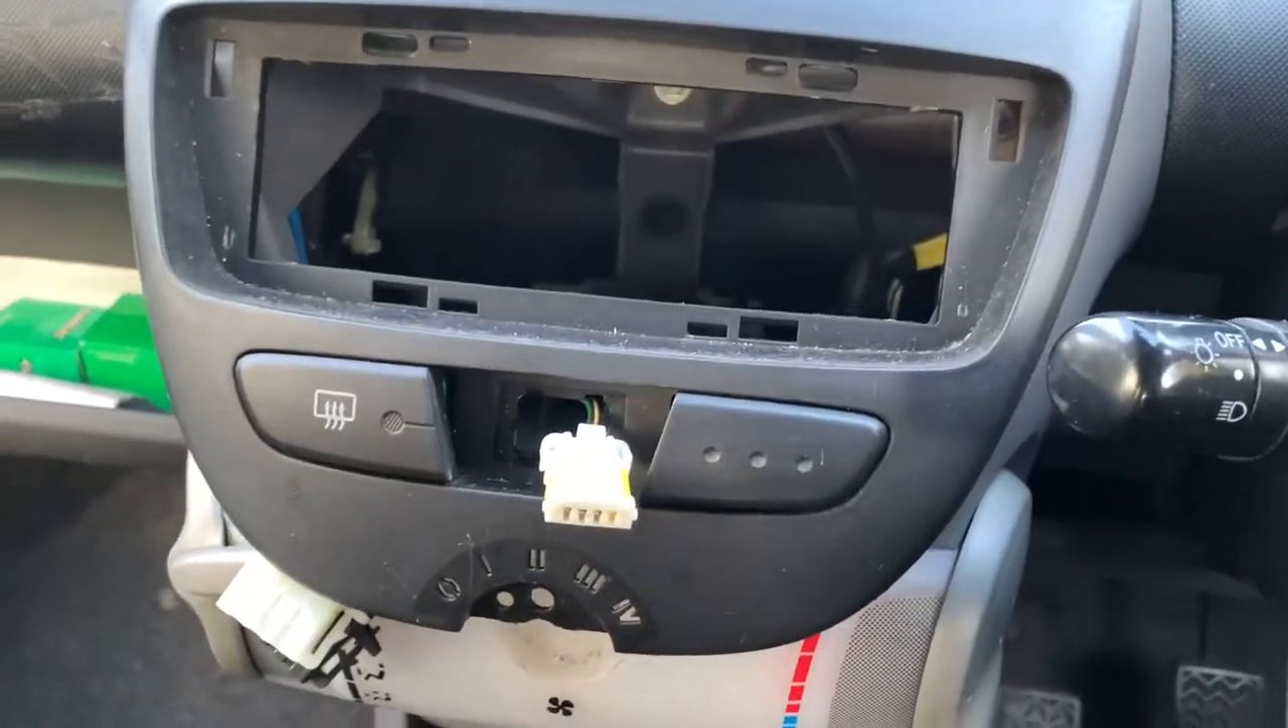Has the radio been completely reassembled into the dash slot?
No.